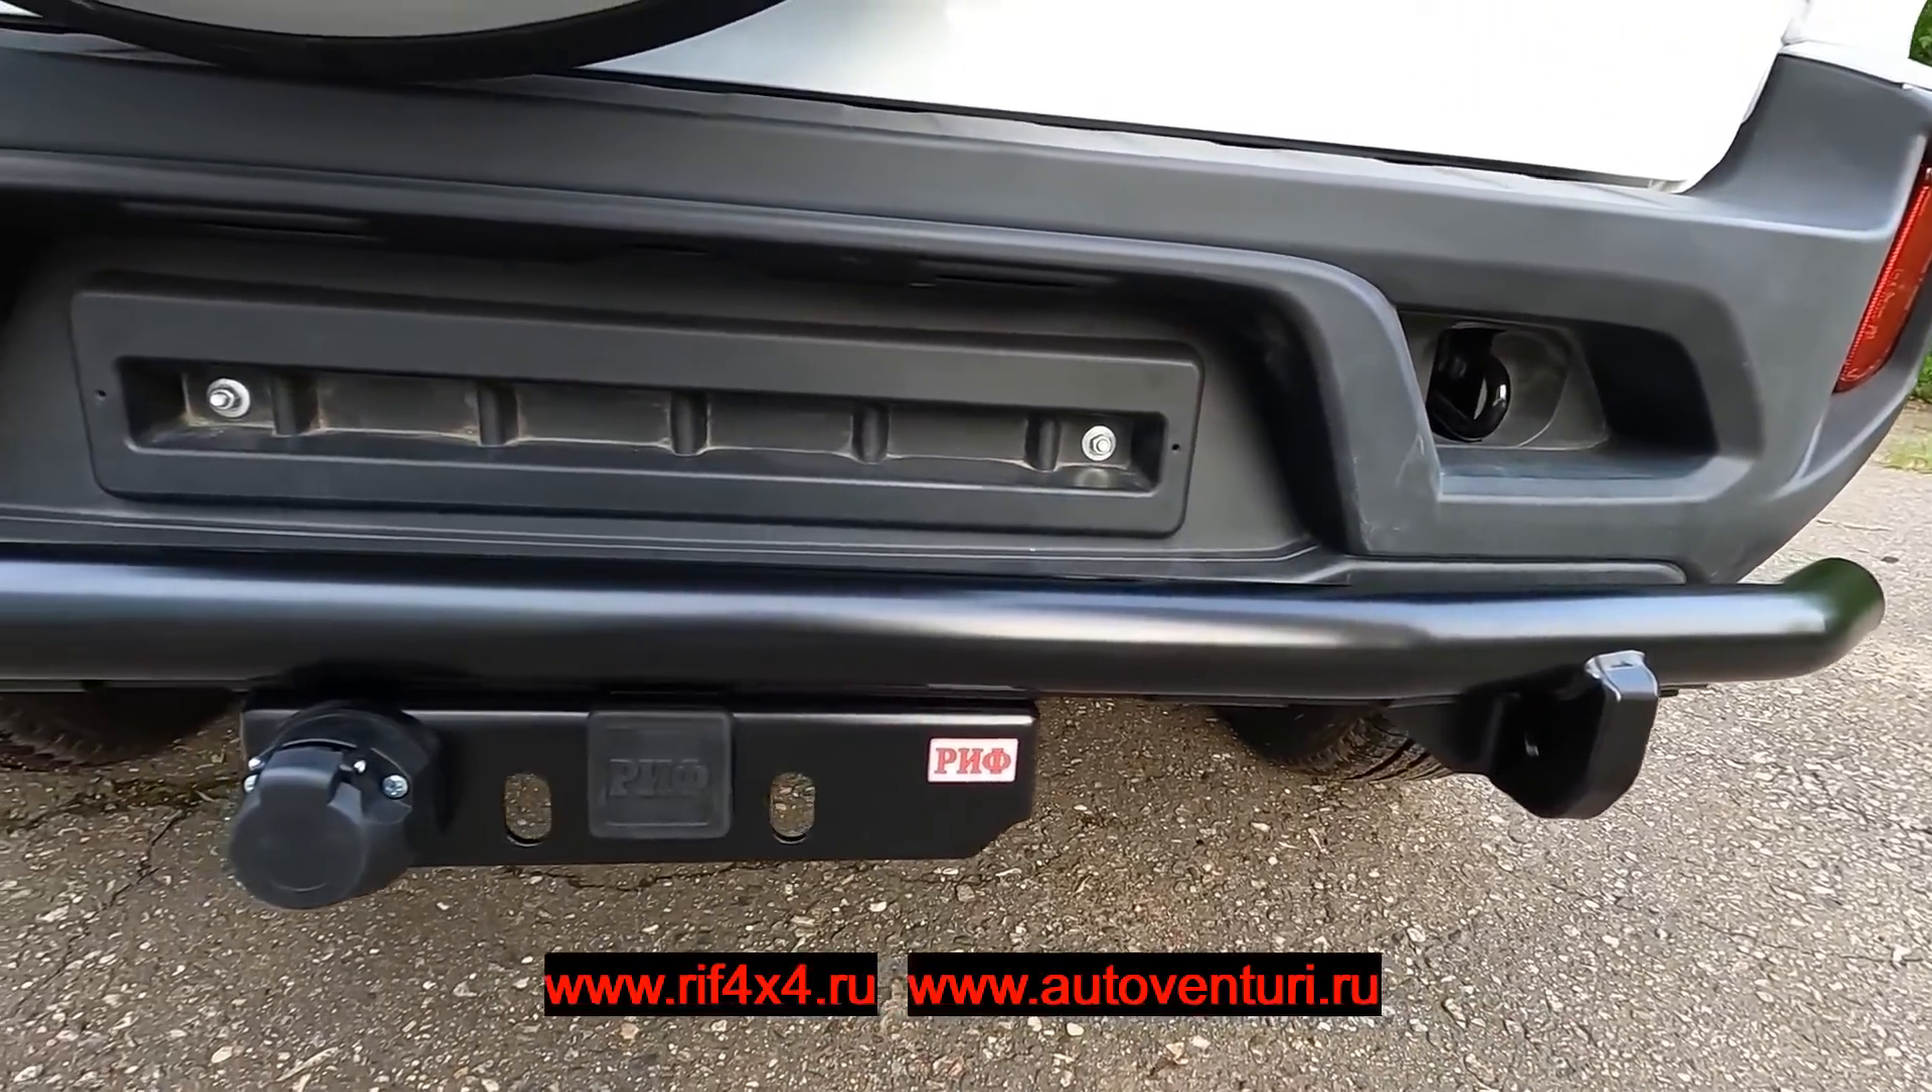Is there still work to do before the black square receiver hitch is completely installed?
No.